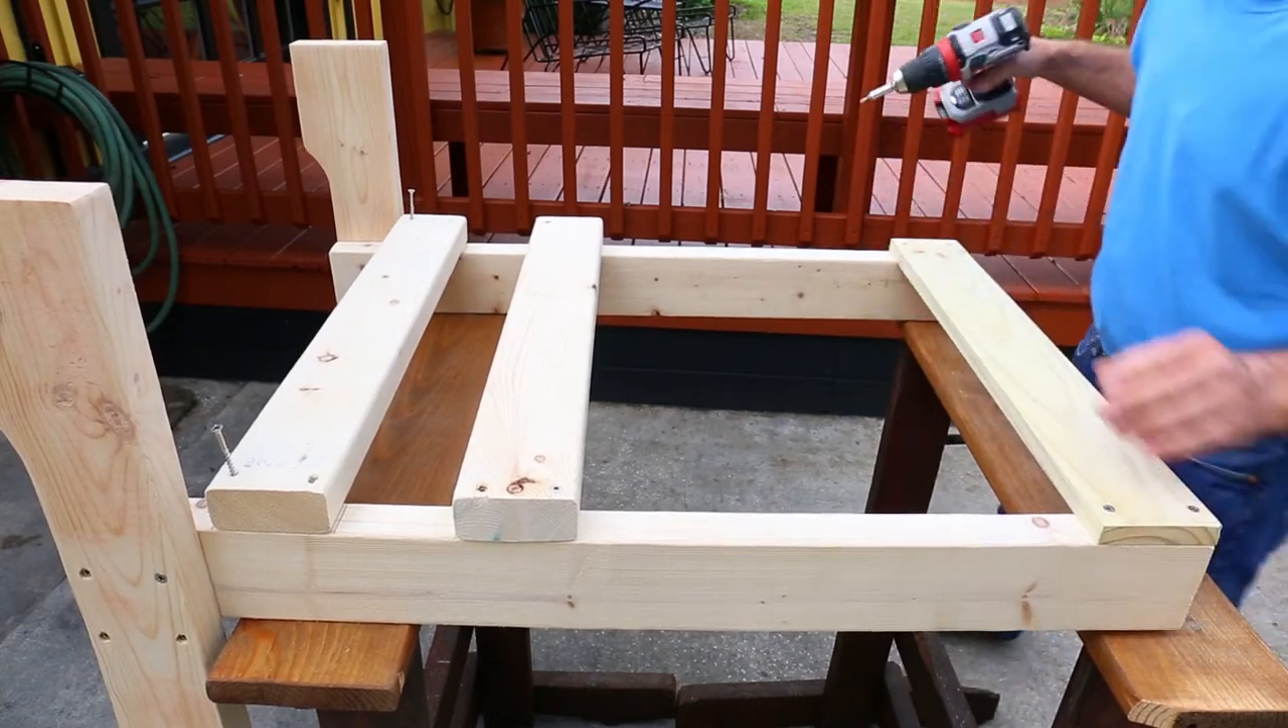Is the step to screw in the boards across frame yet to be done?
Yes.